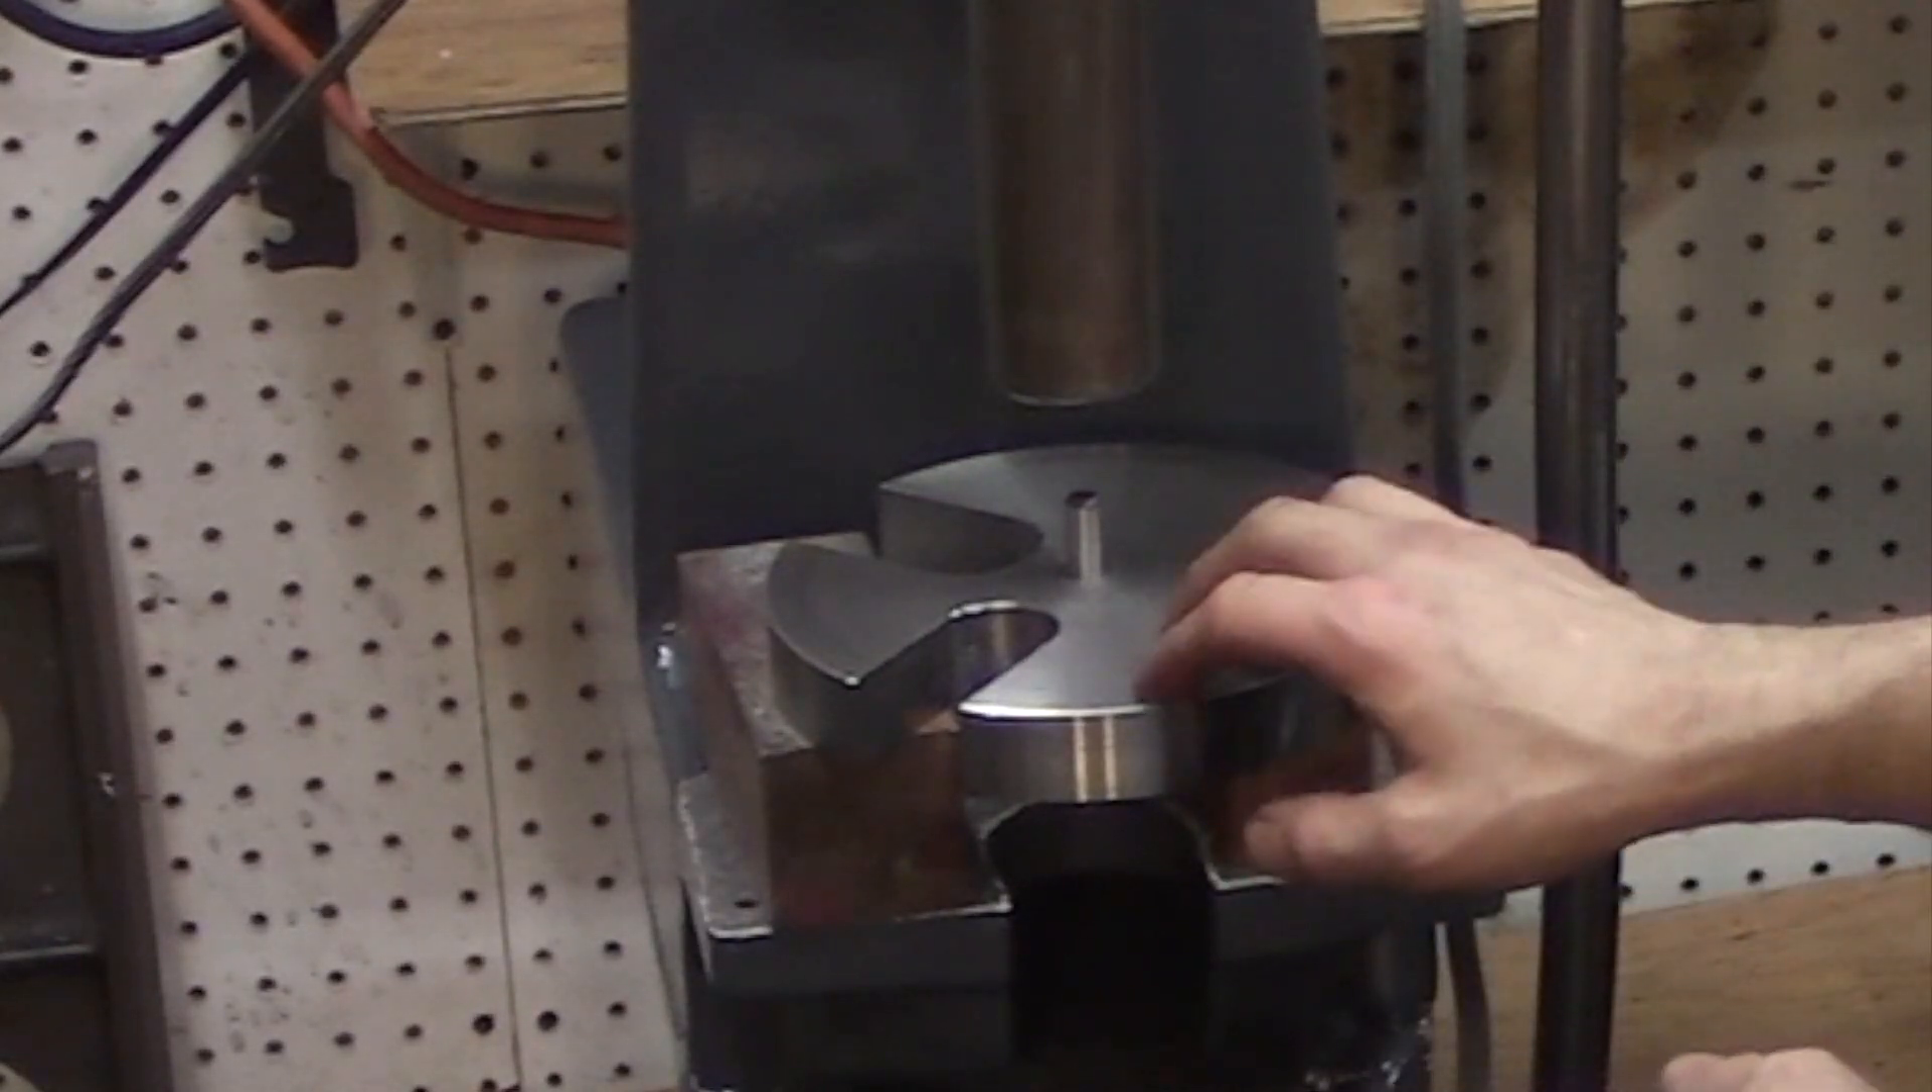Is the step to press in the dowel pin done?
No.